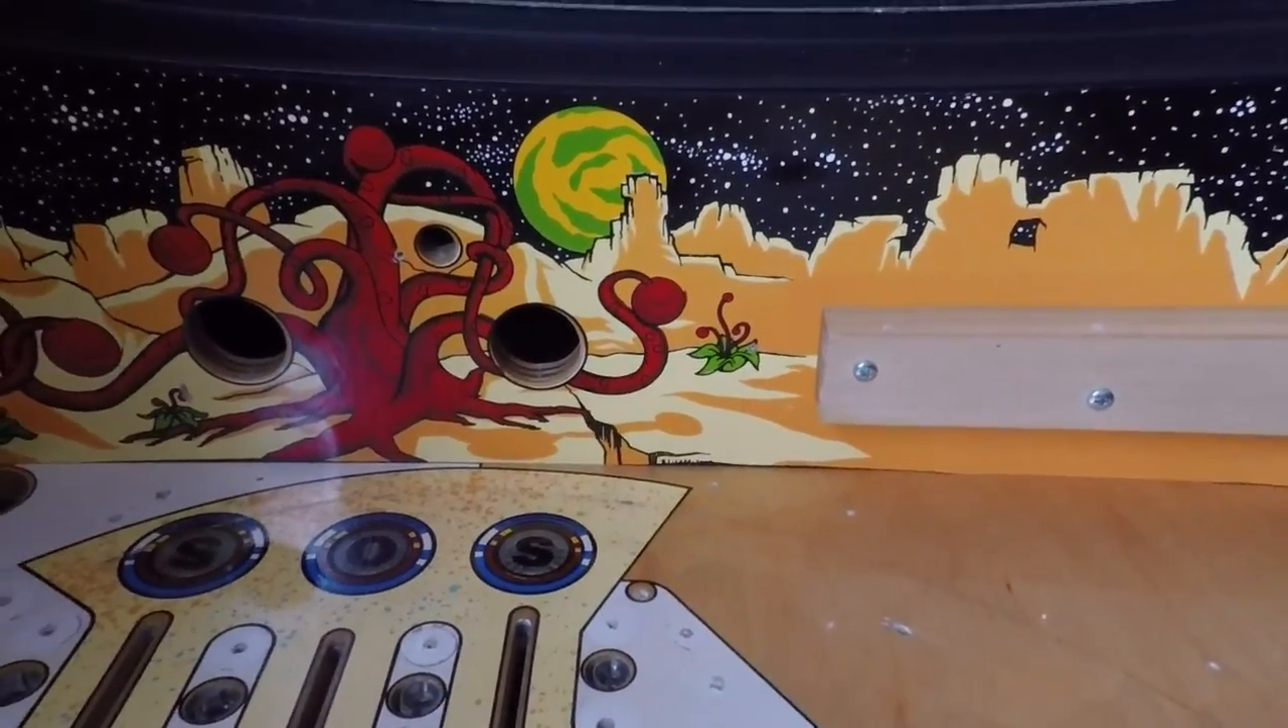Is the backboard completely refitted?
Yes.